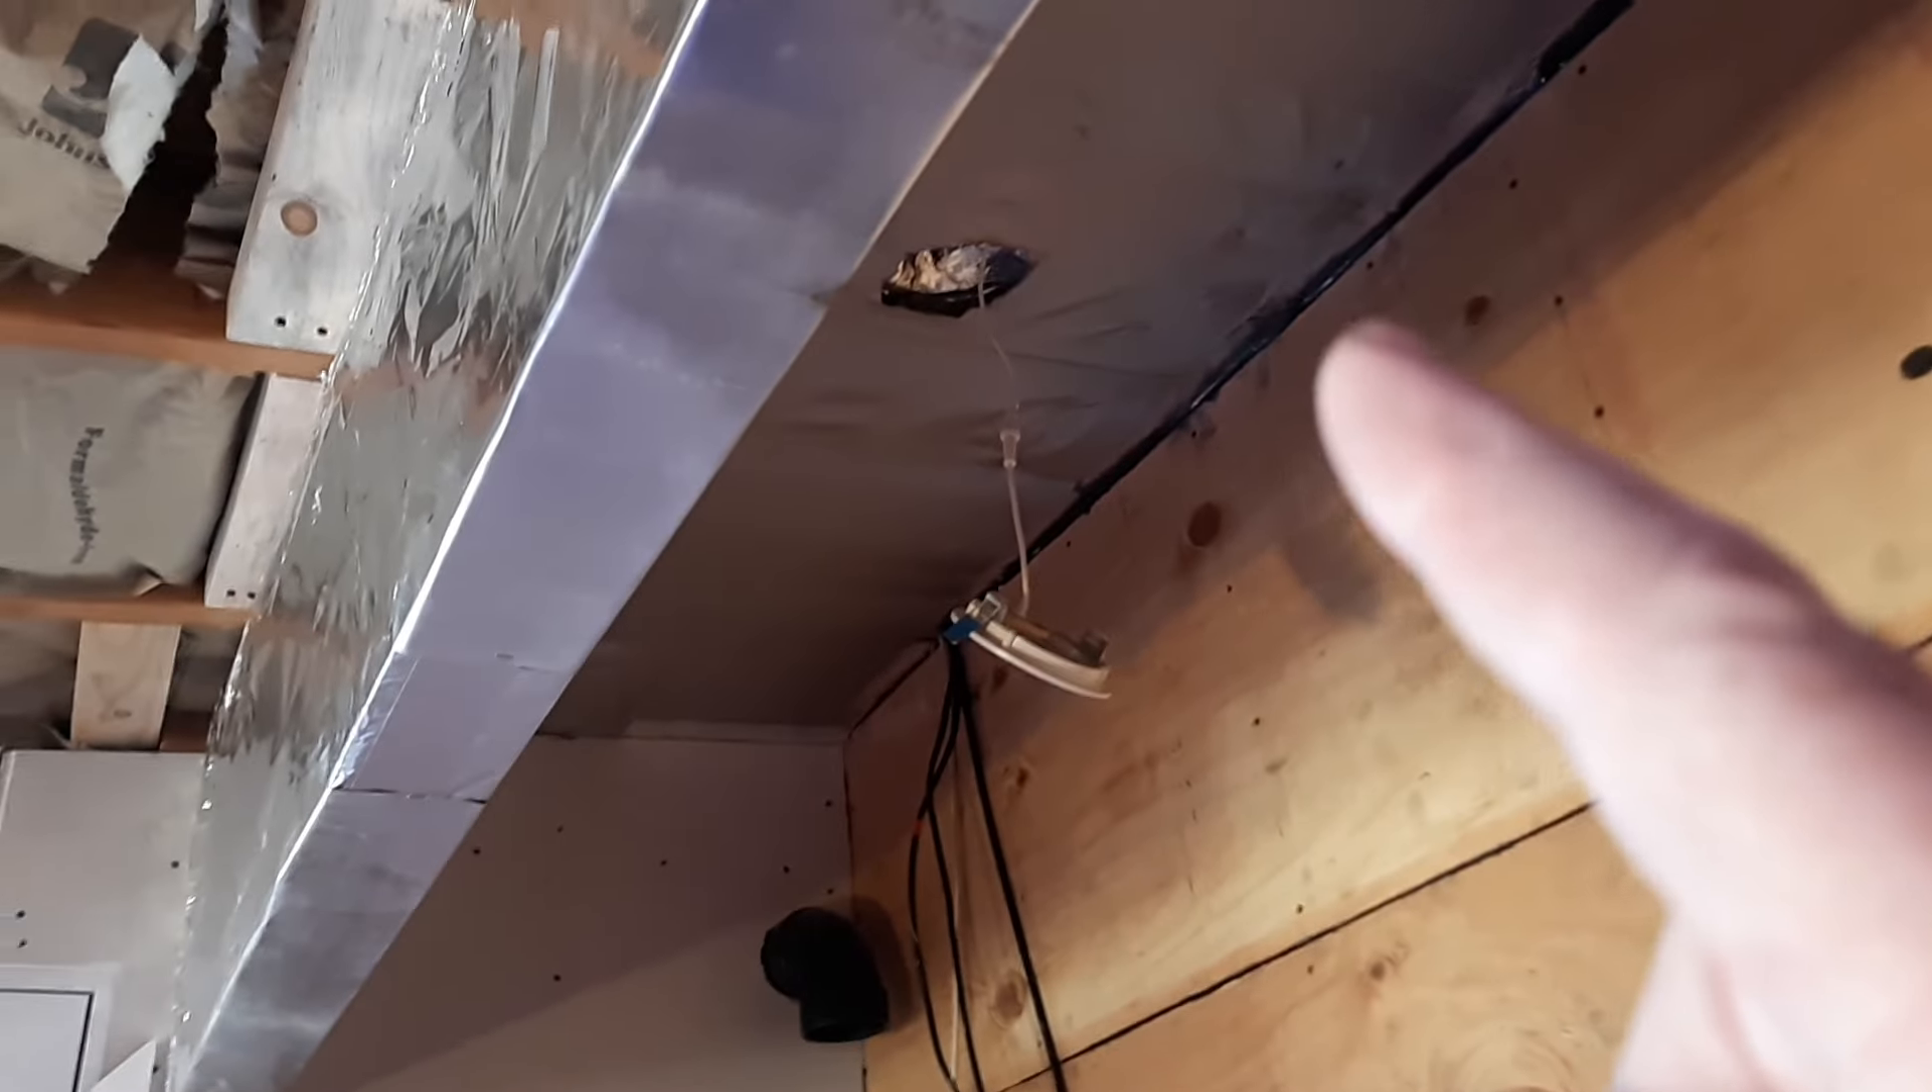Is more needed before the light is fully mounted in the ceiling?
Yes.